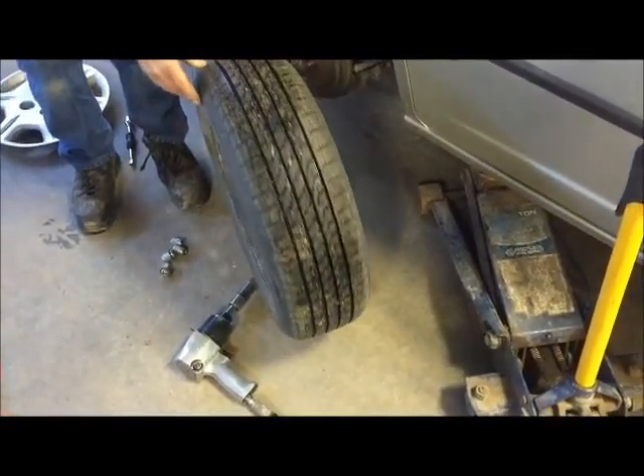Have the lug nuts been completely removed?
Yes.